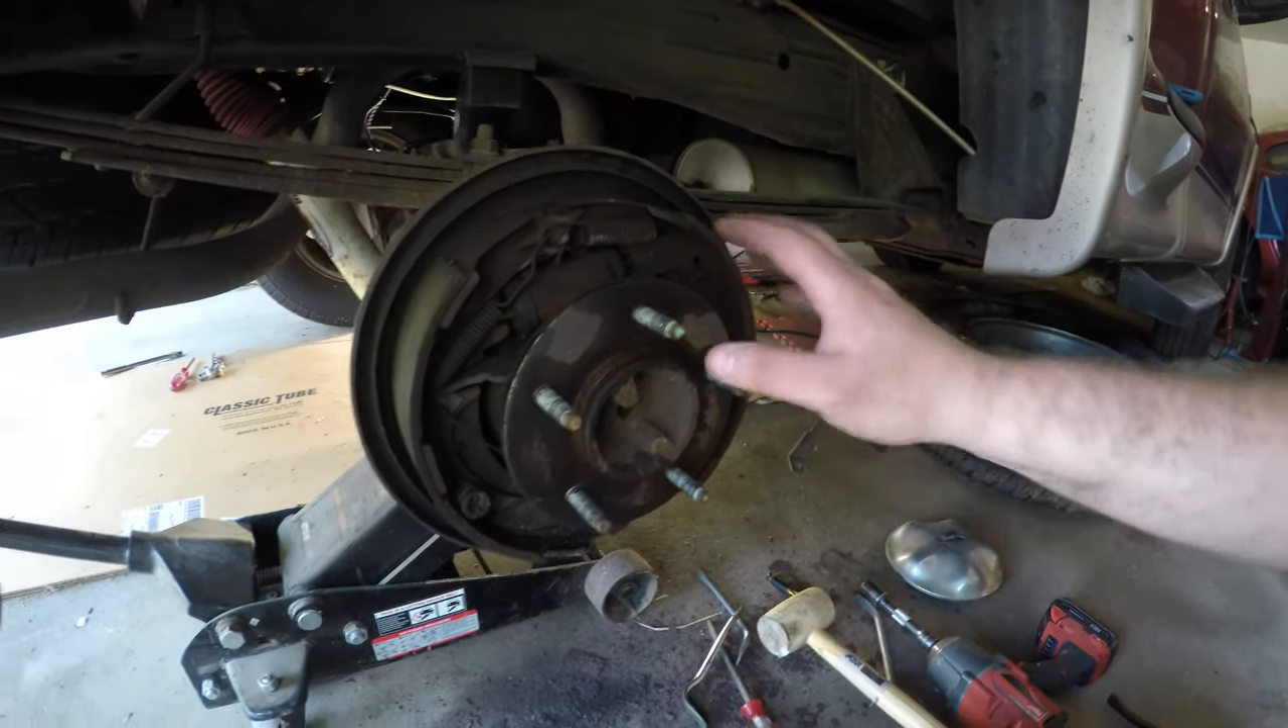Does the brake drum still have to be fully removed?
No.